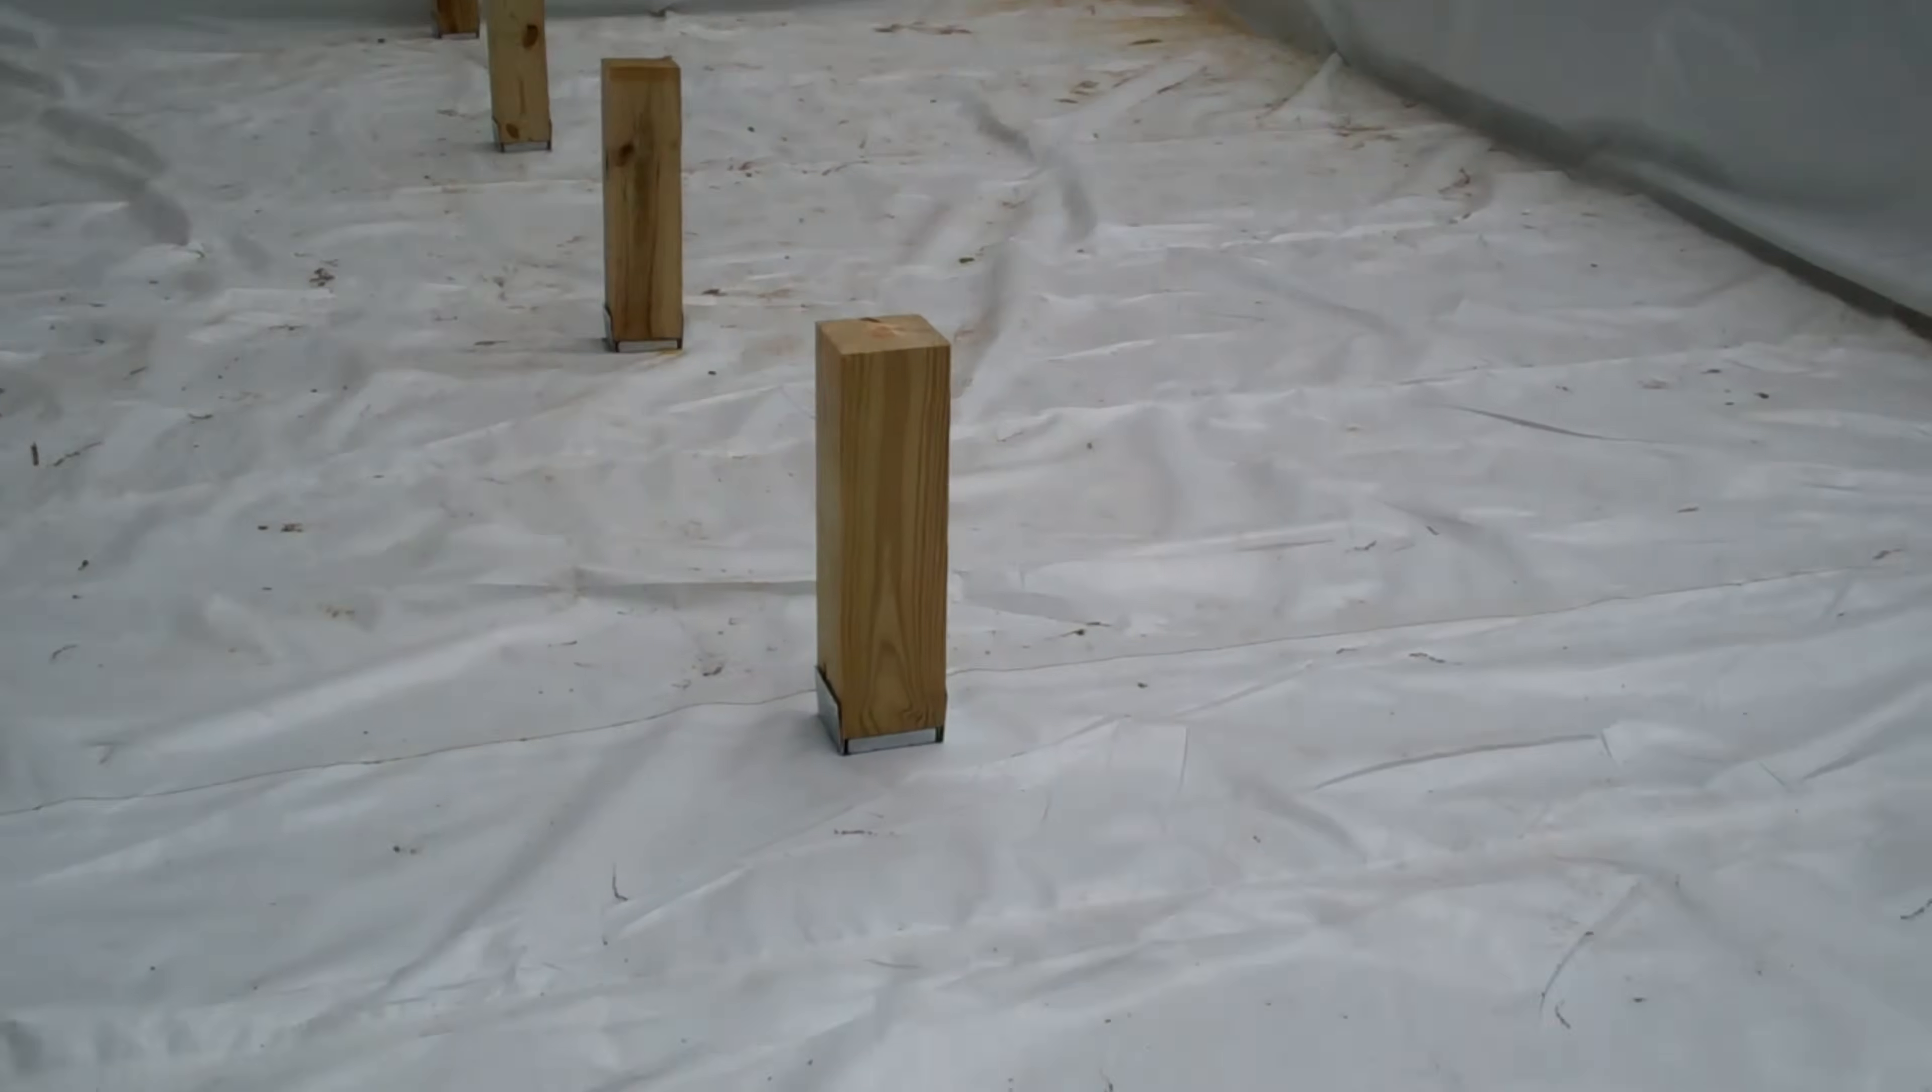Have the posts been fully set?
Yes.